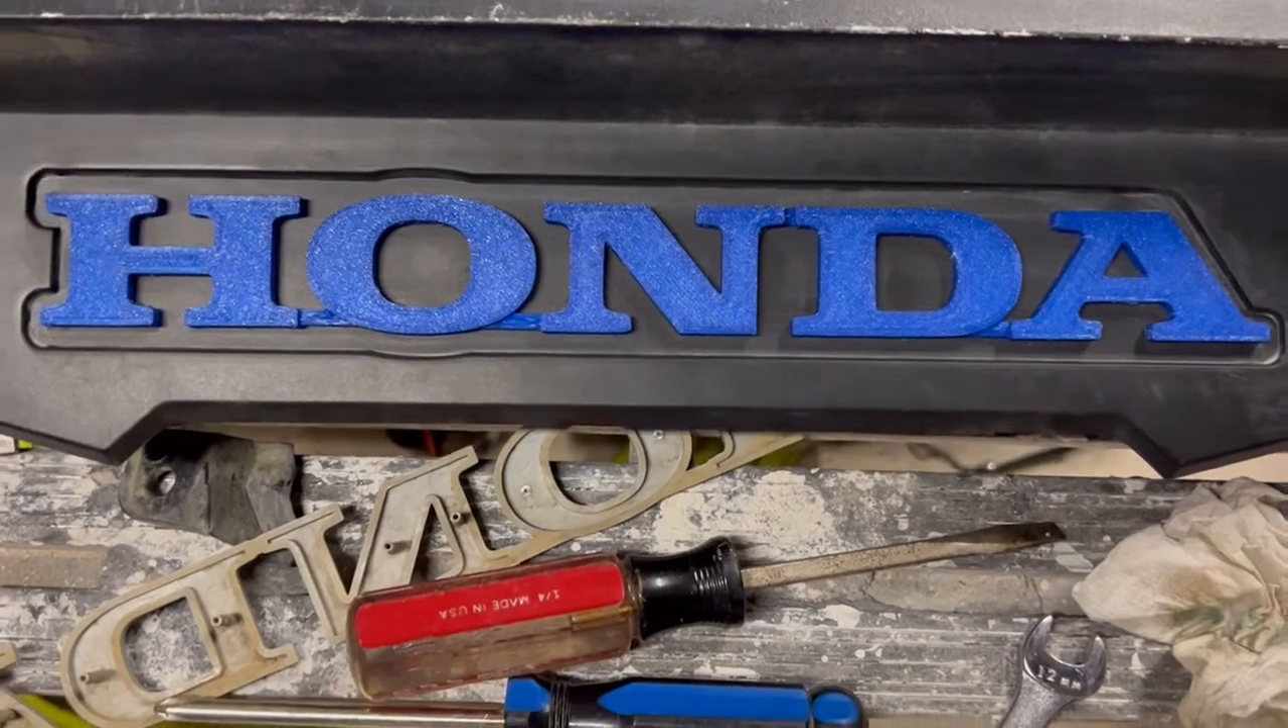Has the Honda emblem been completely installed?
Yes.